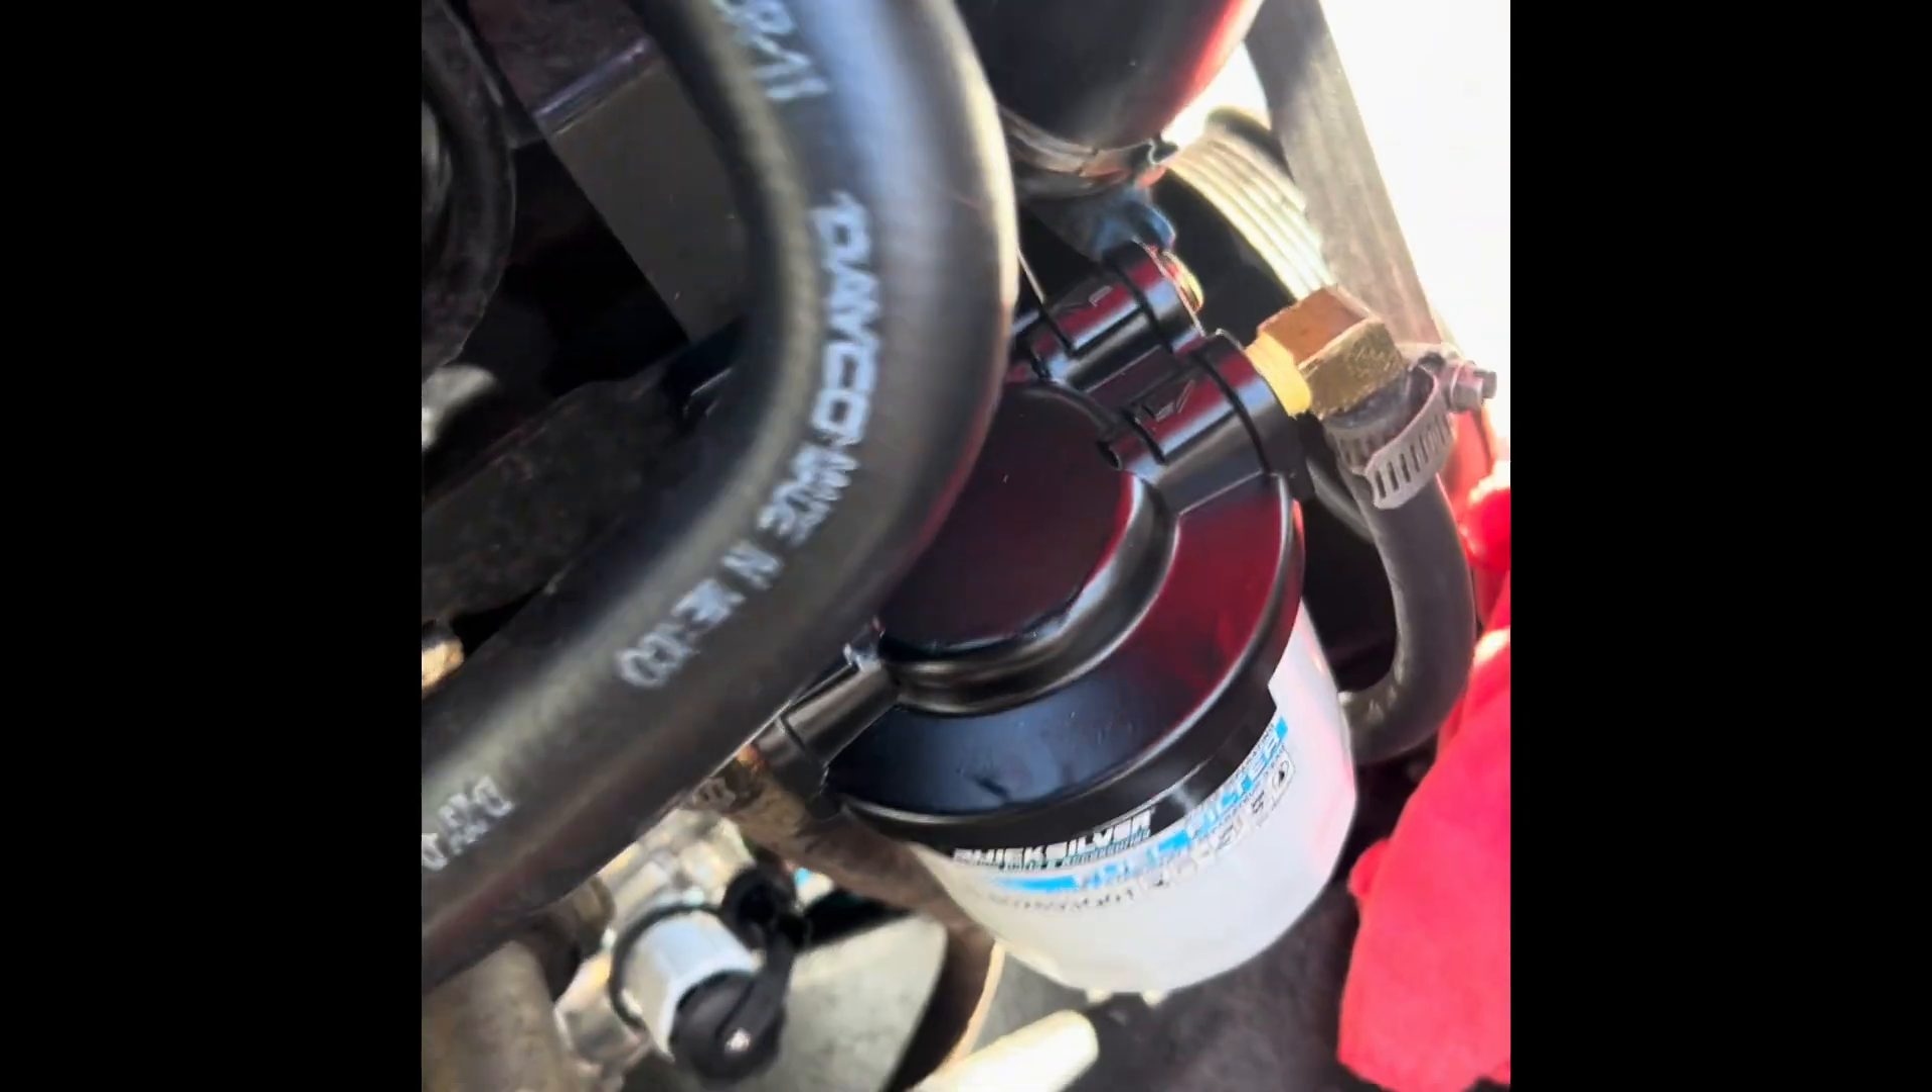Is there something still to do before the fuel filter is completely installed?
No.